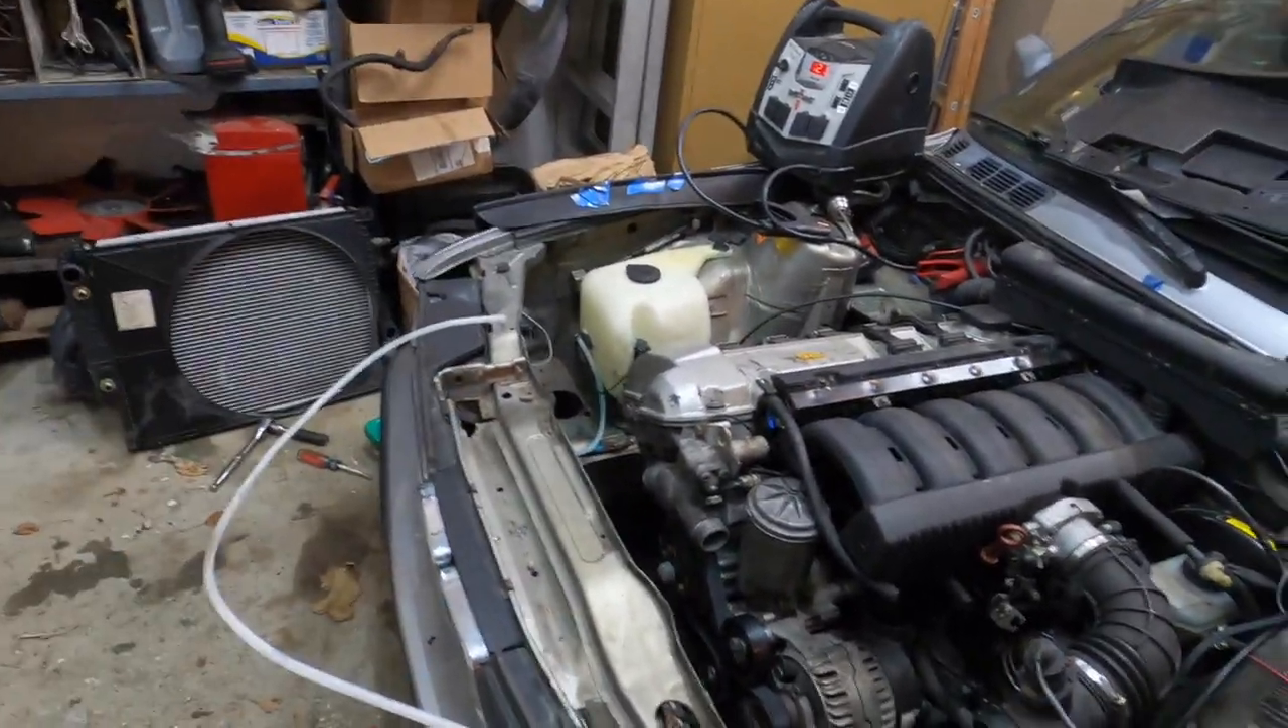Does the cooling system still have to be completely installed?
Yes.